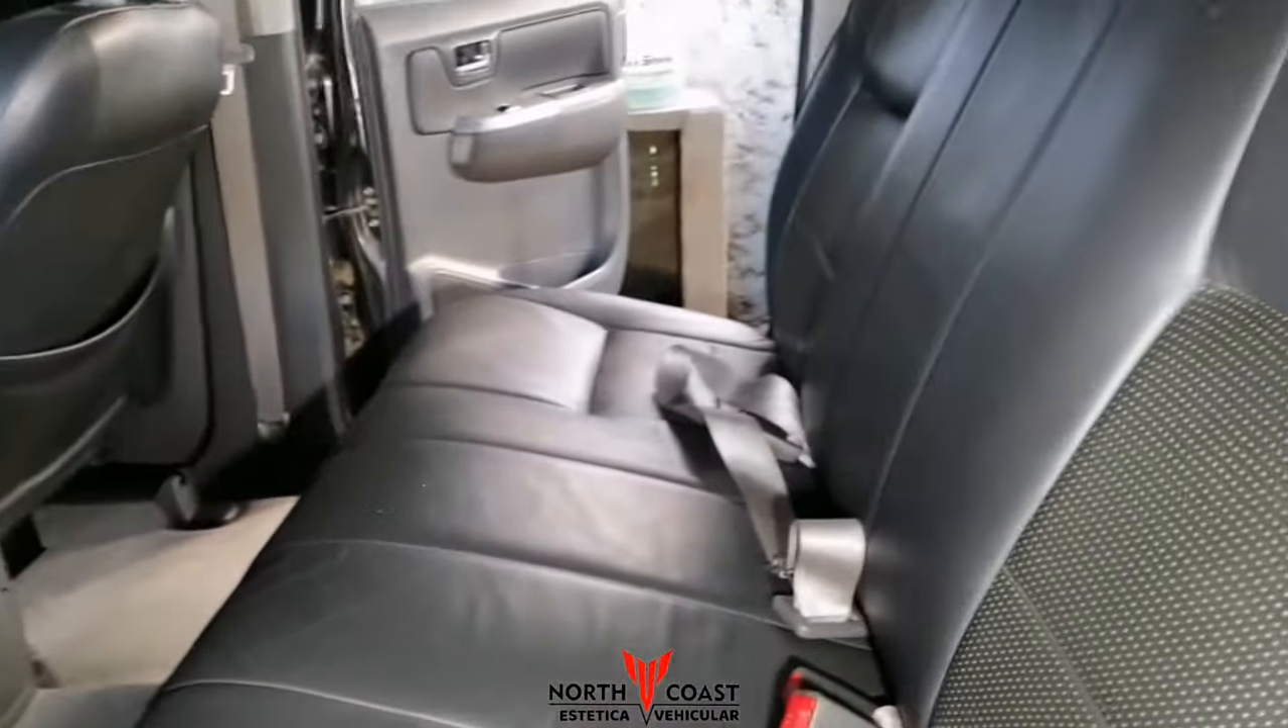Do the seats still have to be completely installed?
No.